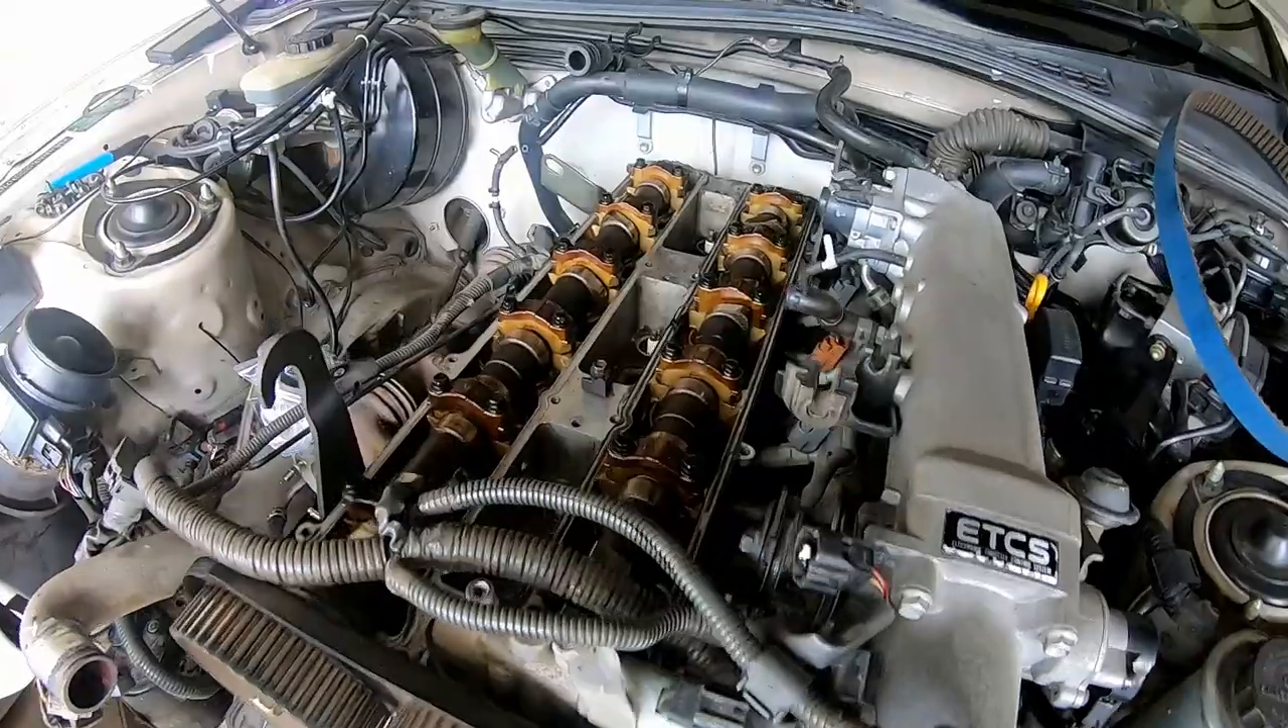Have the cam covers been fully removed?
Yes.